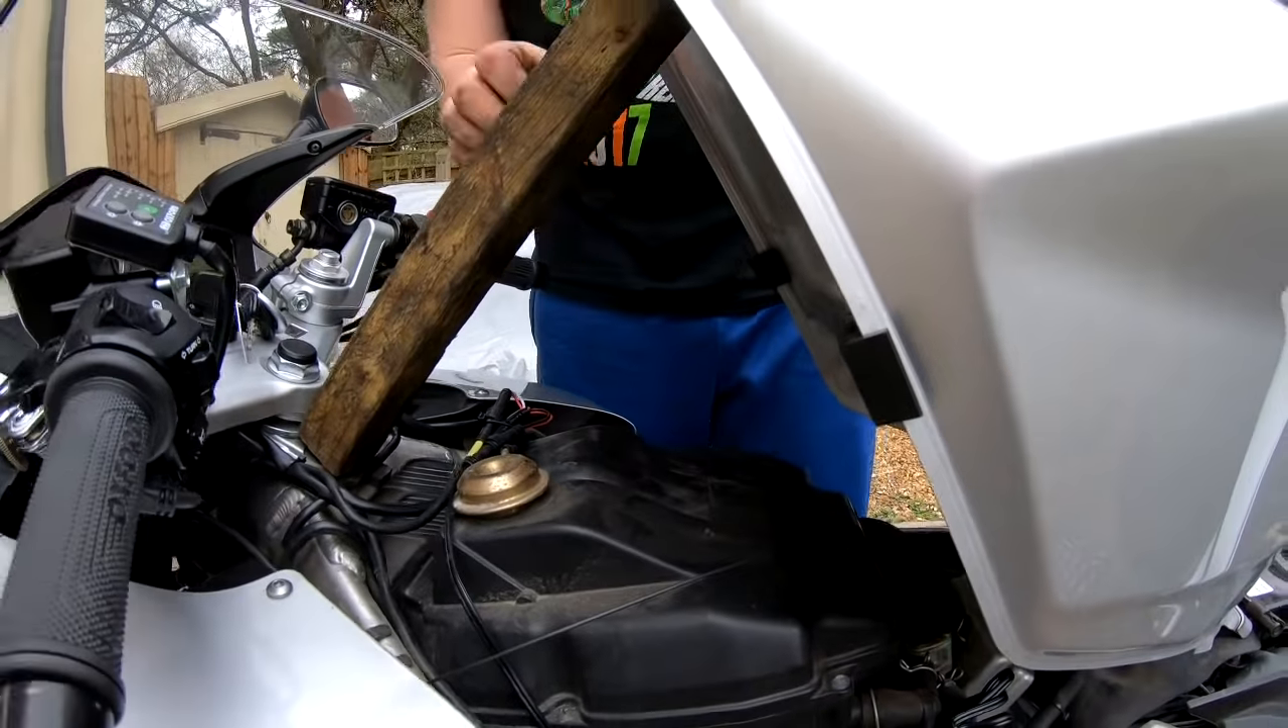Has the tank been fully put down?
No.